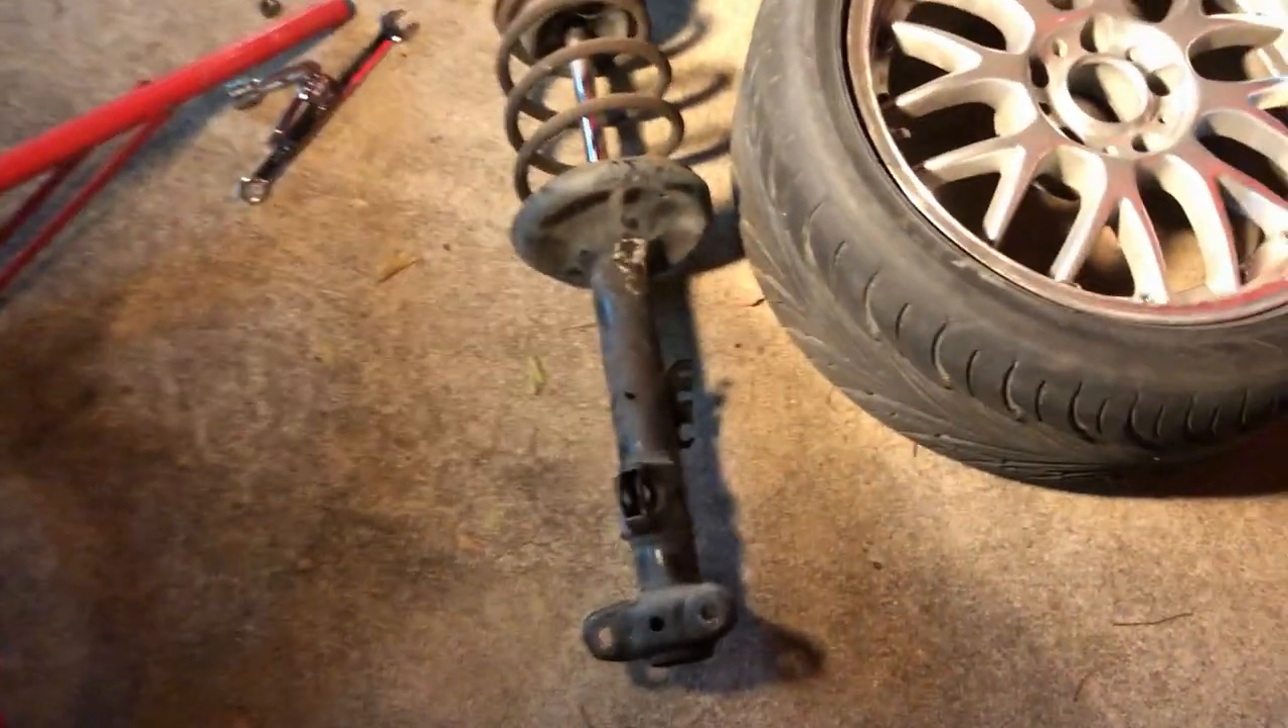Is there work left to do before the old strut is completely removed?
No.